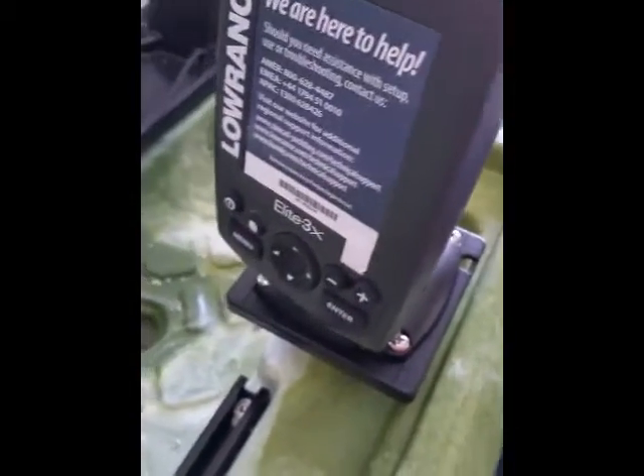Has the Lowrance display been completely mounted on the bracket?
Yes.